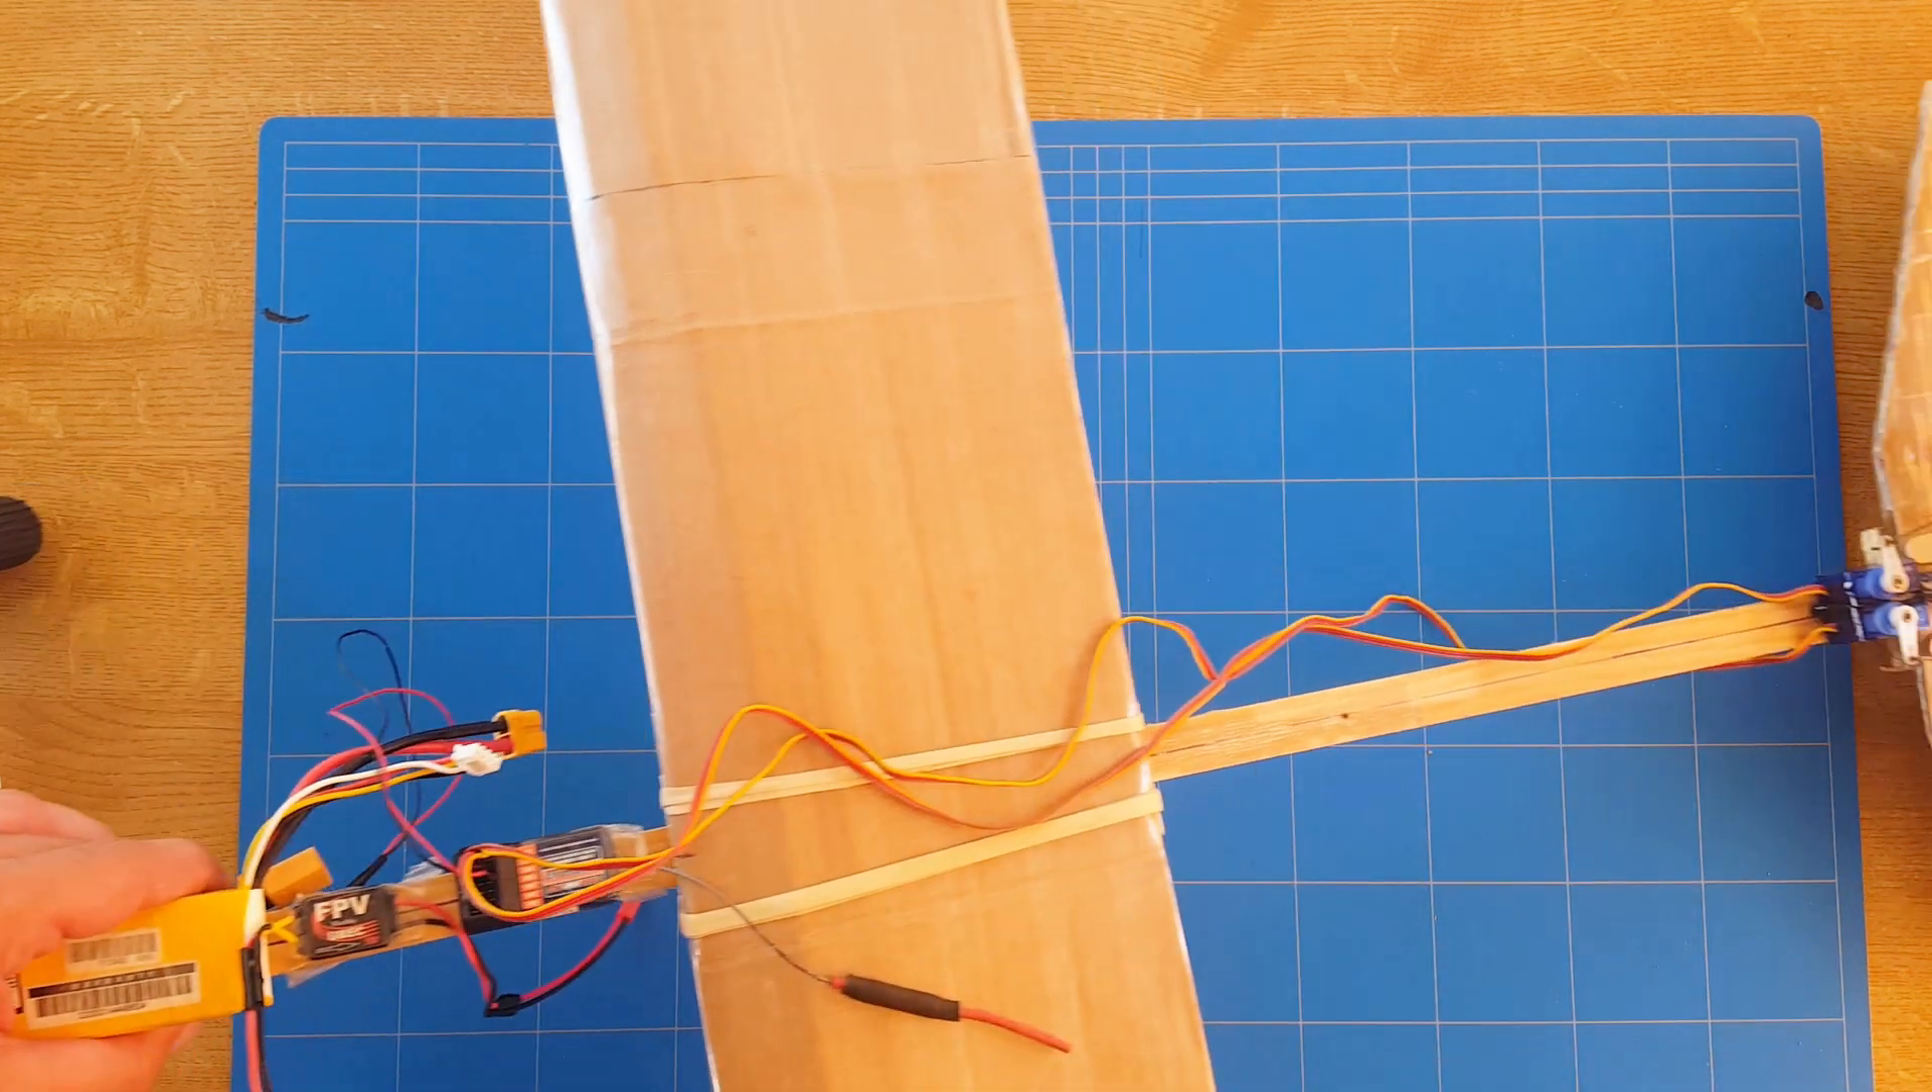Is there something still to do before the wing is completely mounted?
No.